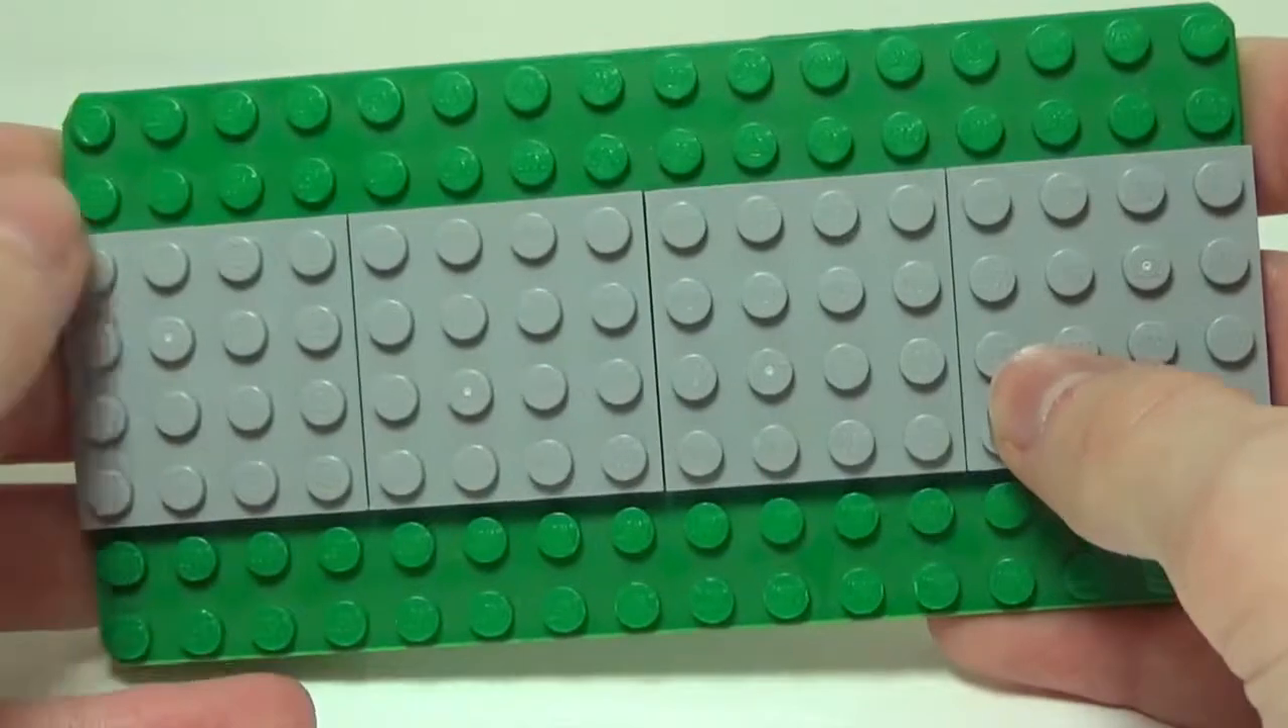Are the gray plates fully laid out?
Yes.